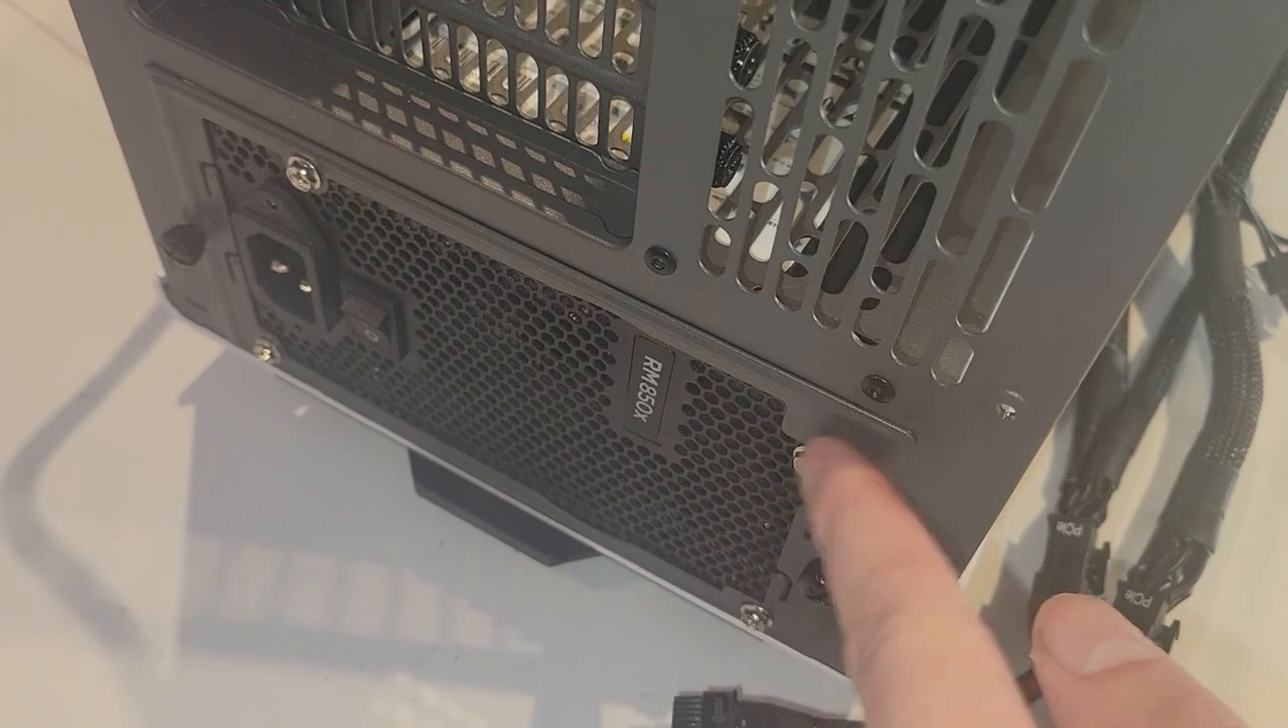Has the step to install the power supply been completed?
Yes.